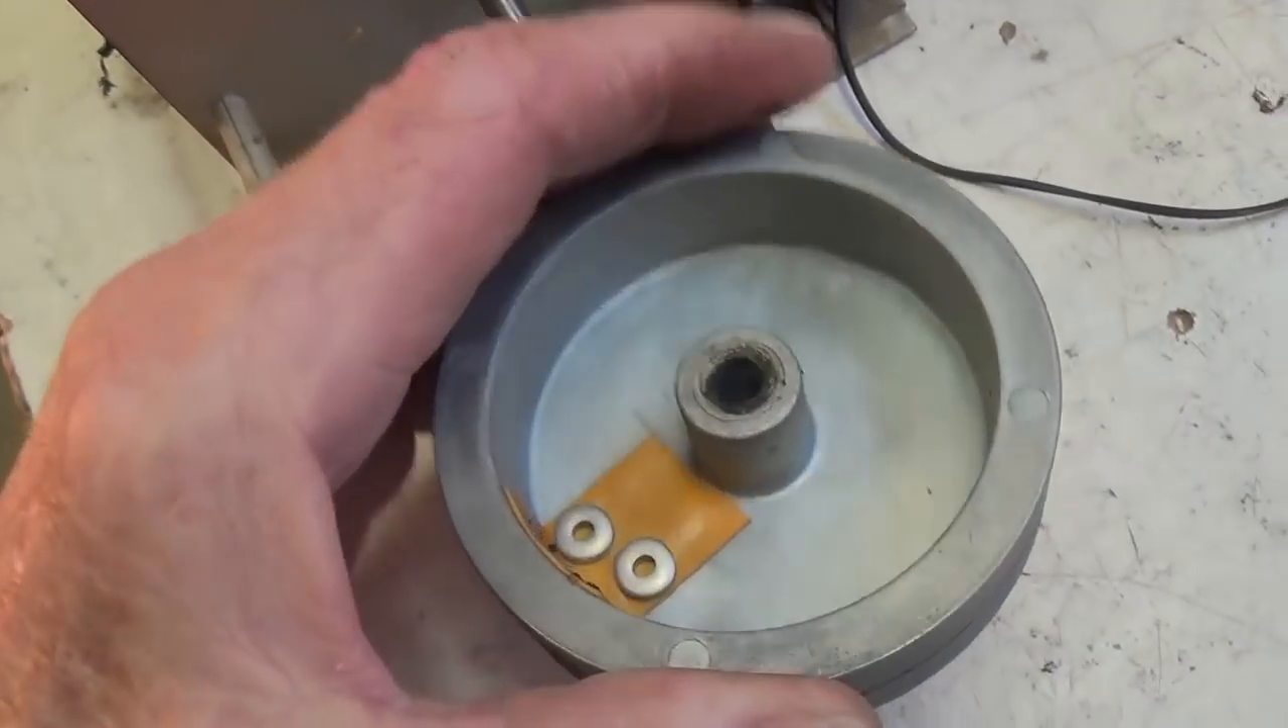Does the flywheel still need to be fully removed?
No.